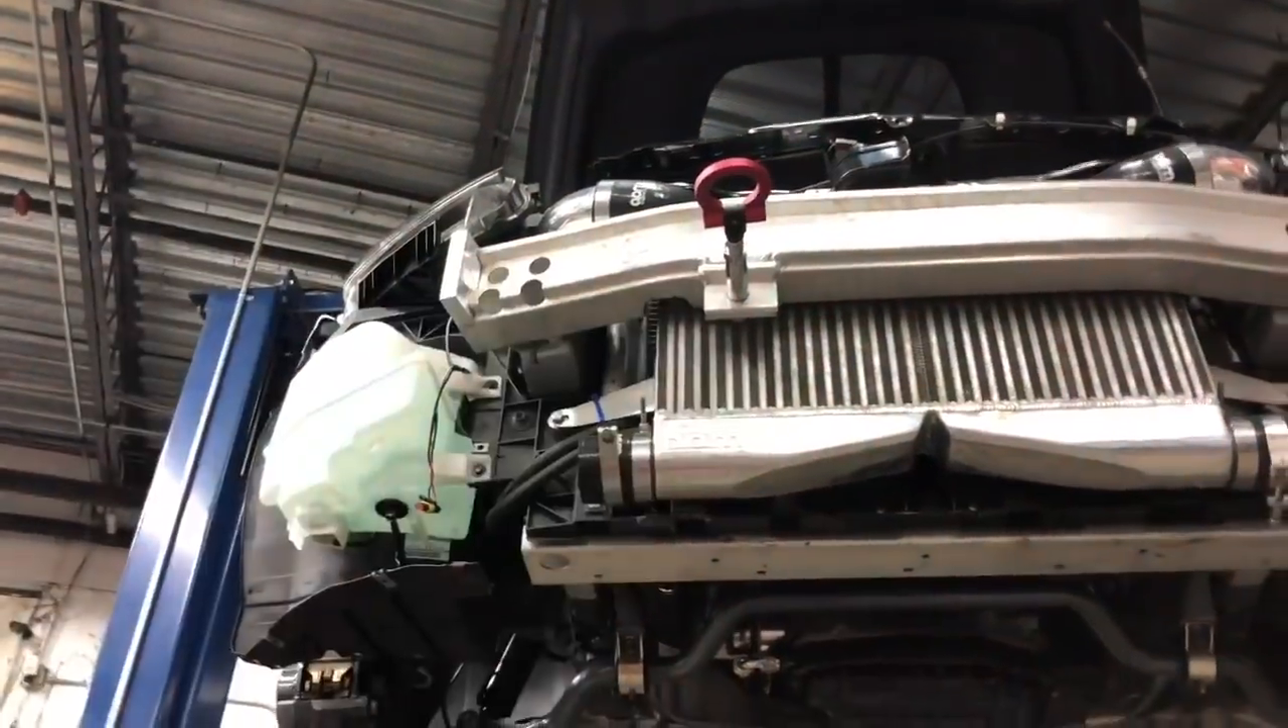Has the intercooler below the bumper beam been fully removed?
No.